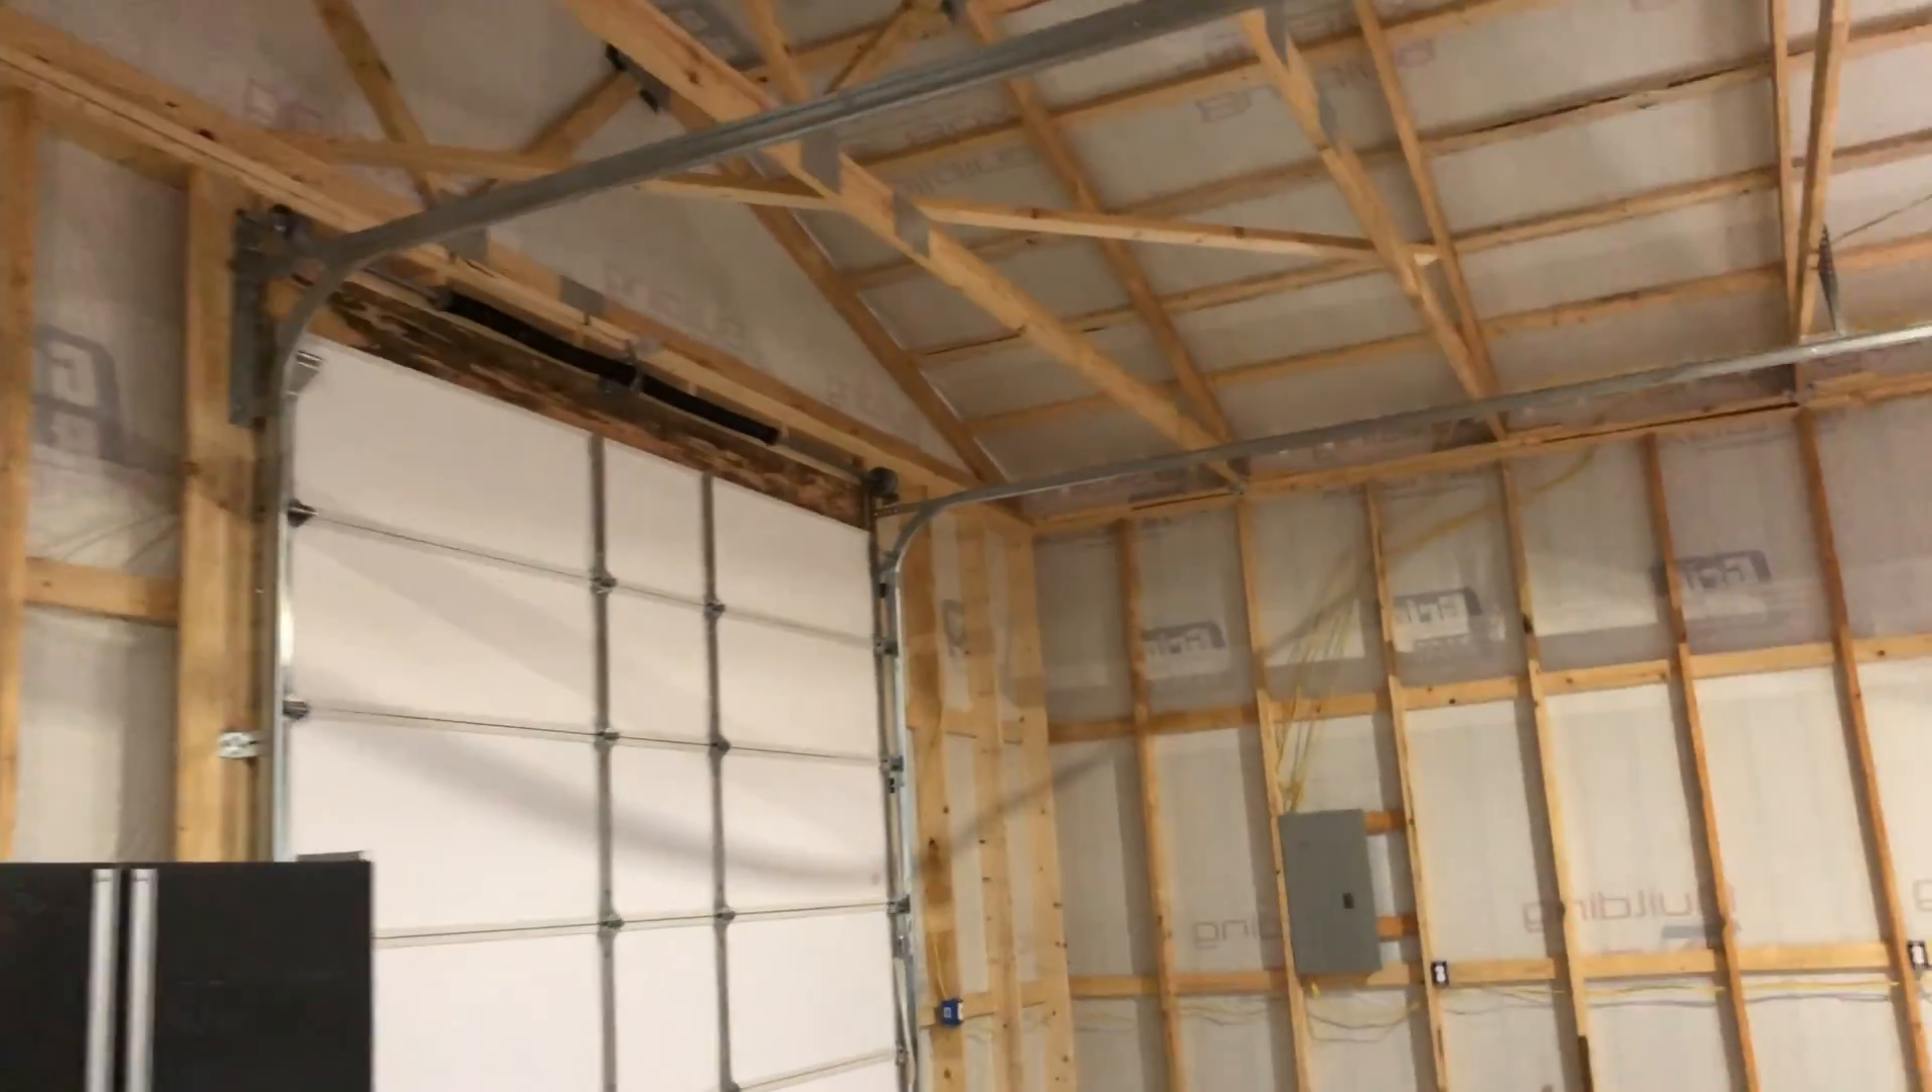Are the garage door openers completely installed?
No.